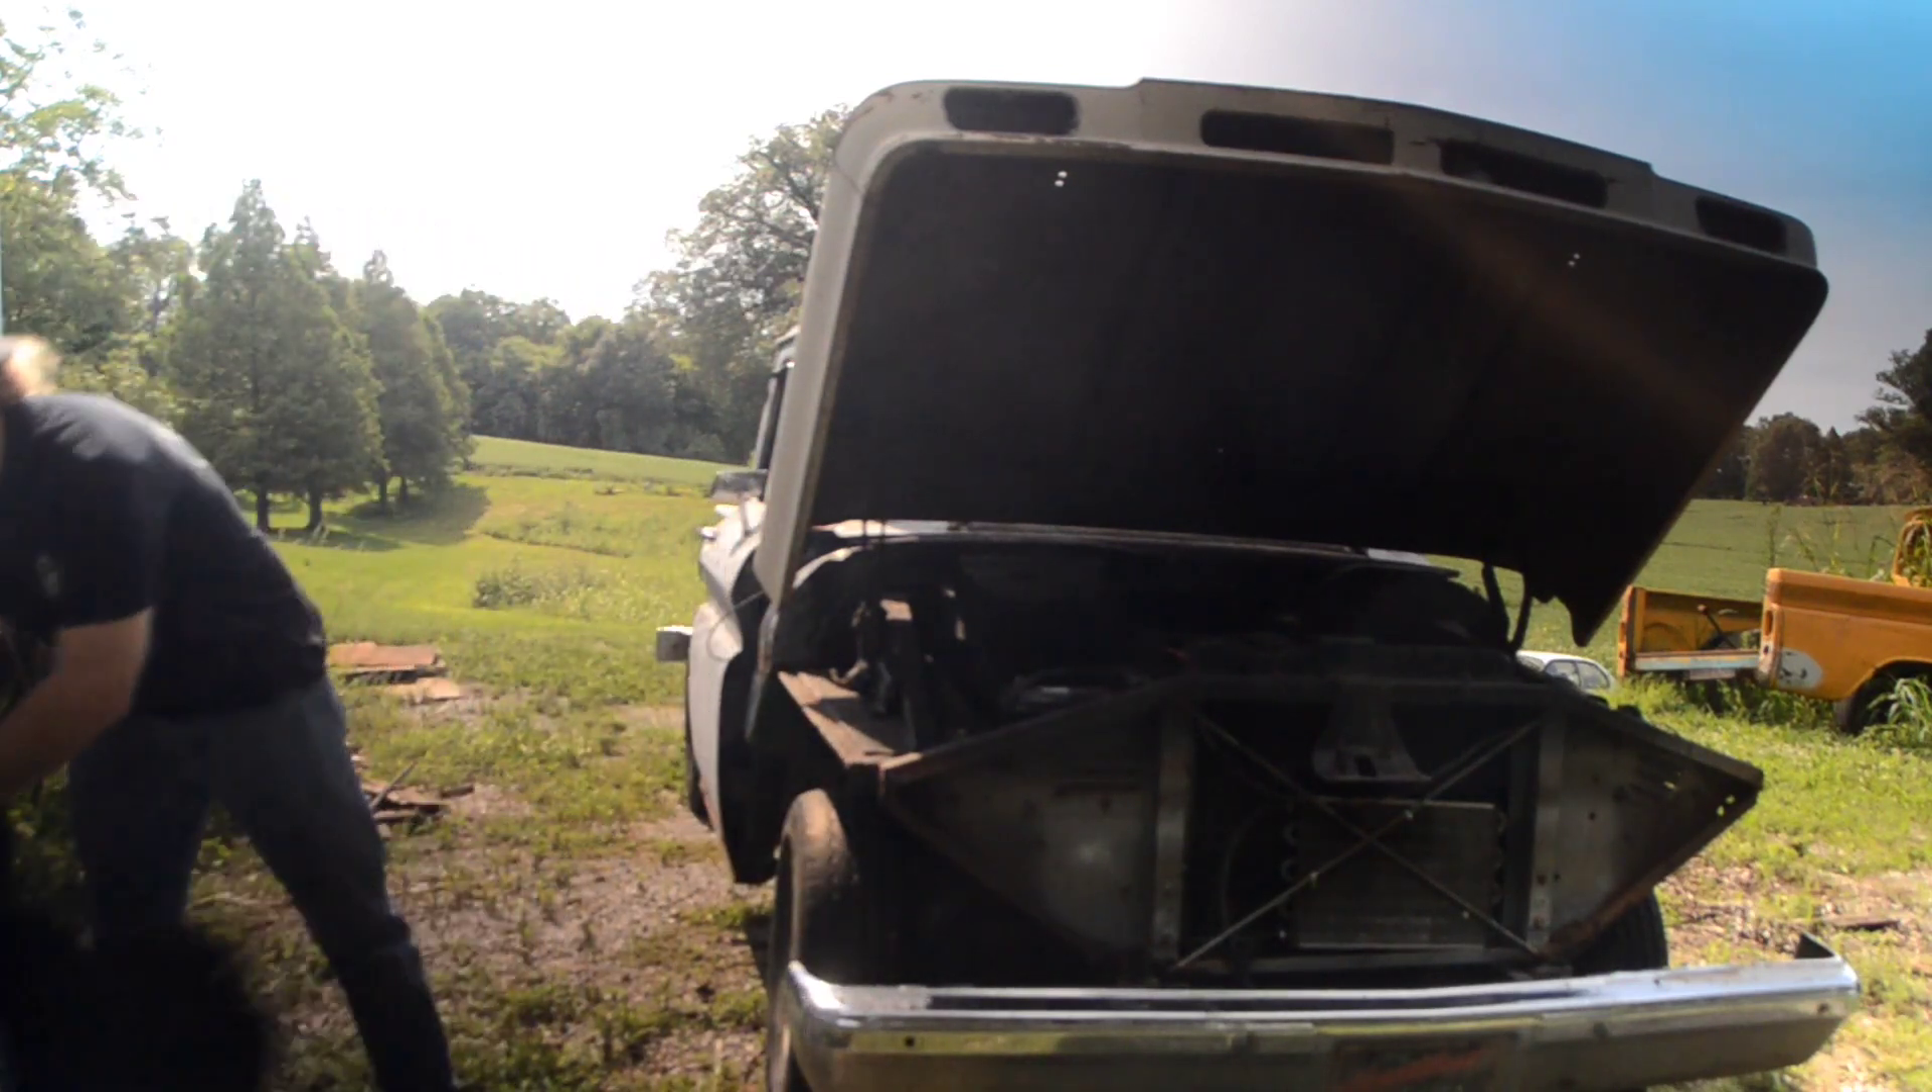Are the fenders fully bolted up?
No.